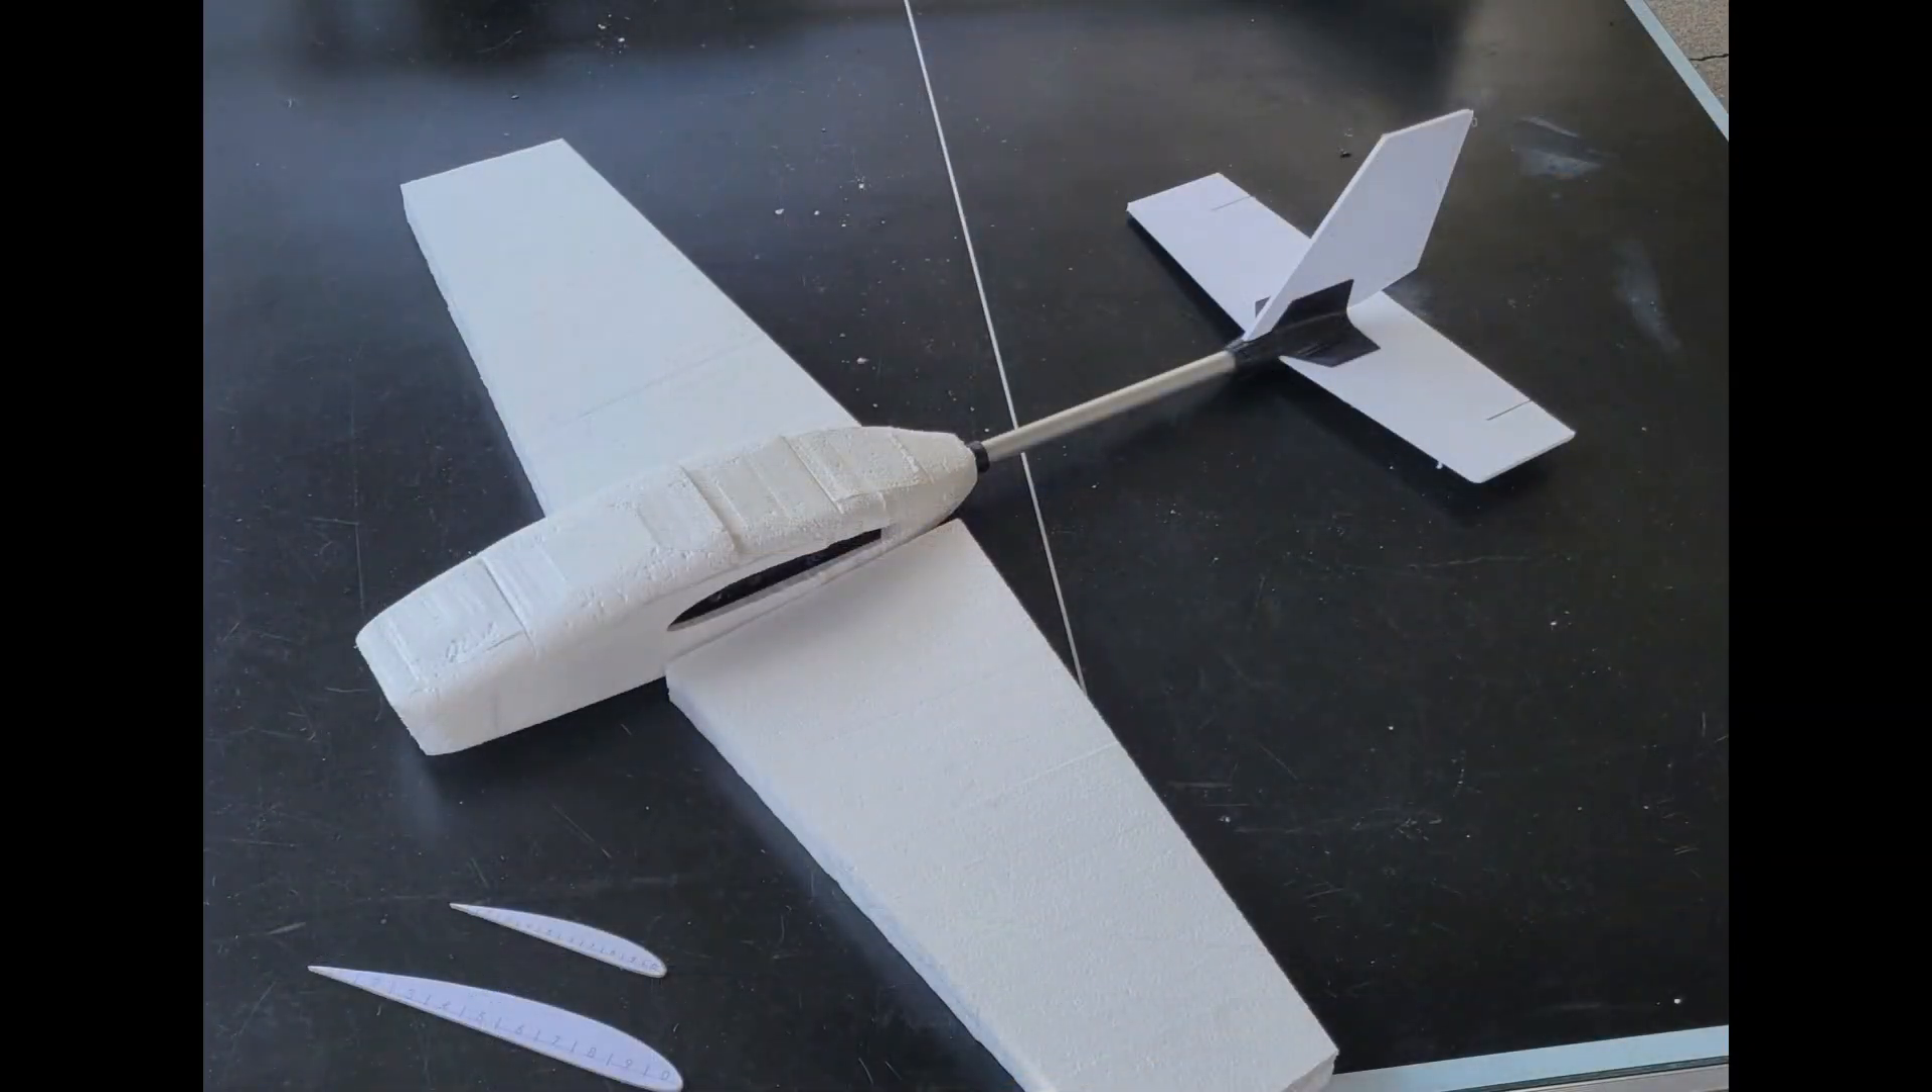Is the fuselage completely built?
Yes.